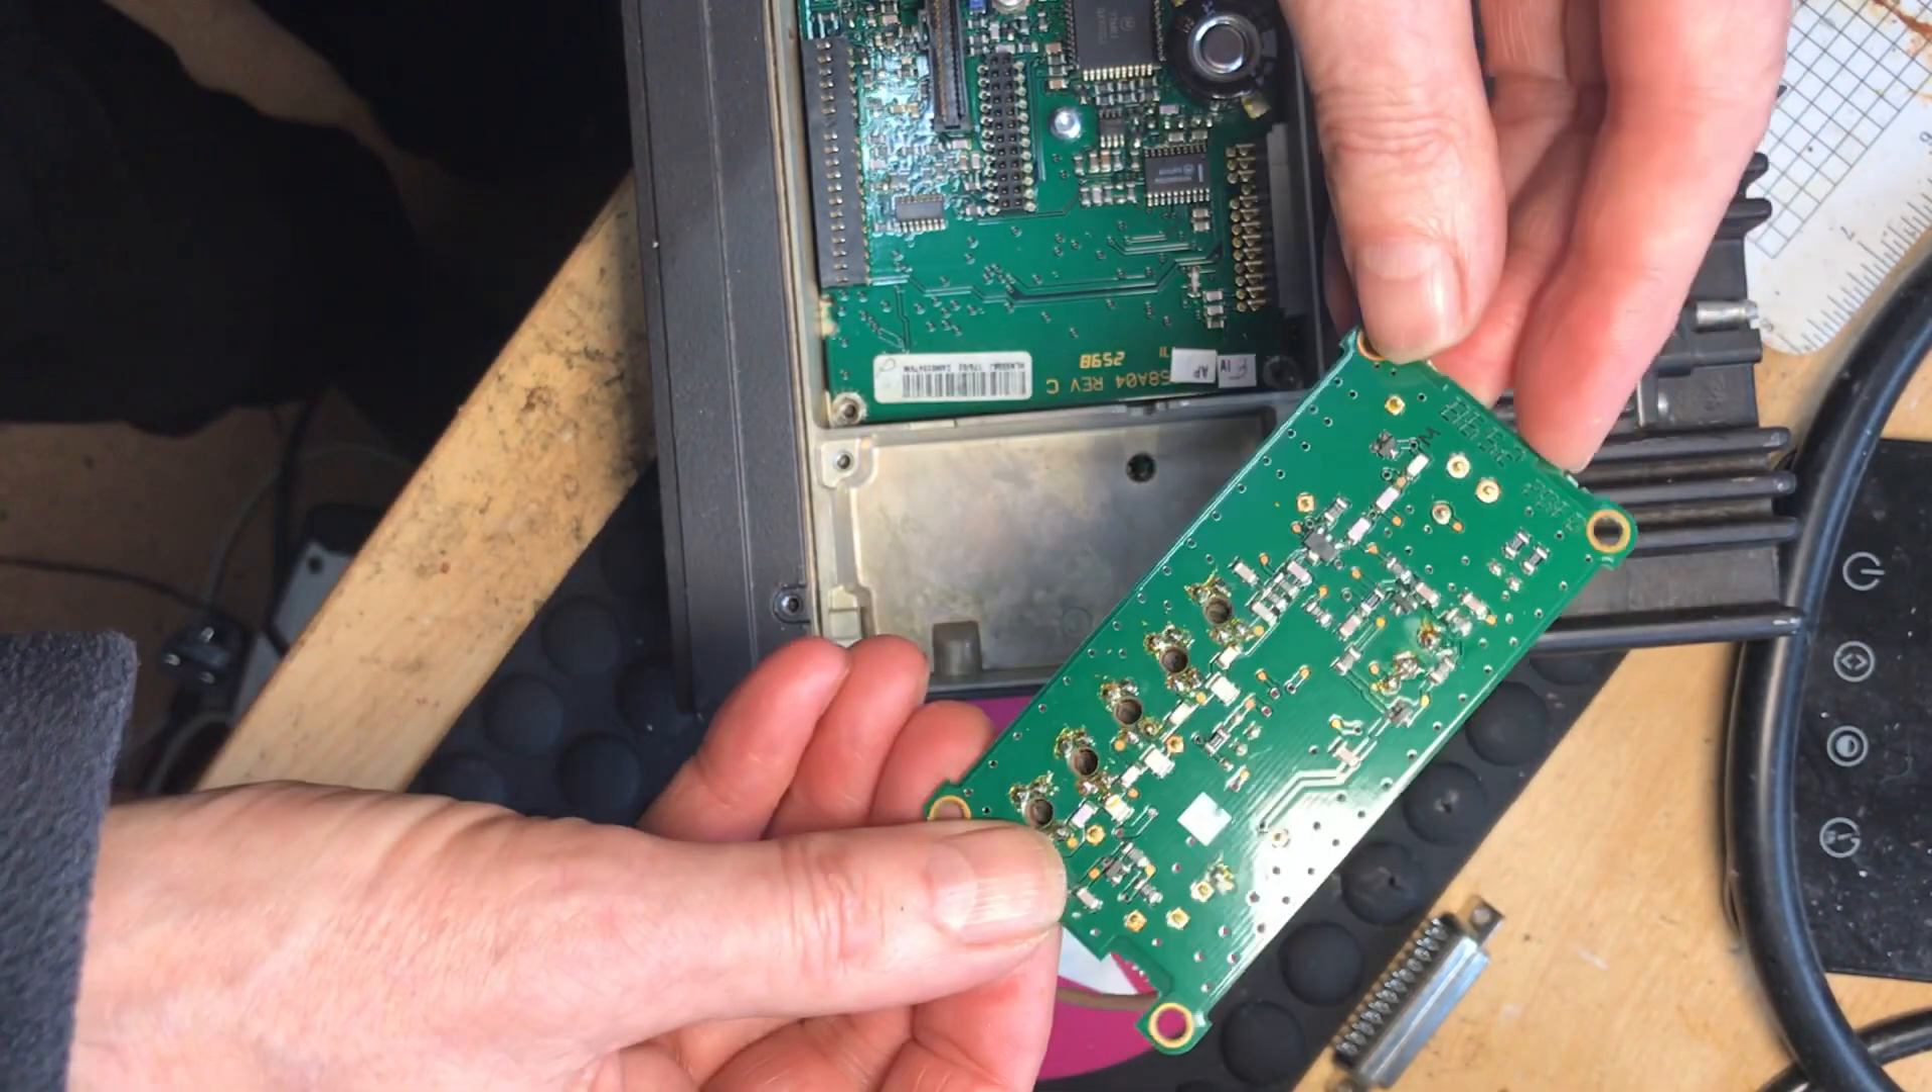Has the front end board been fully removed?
Yes.